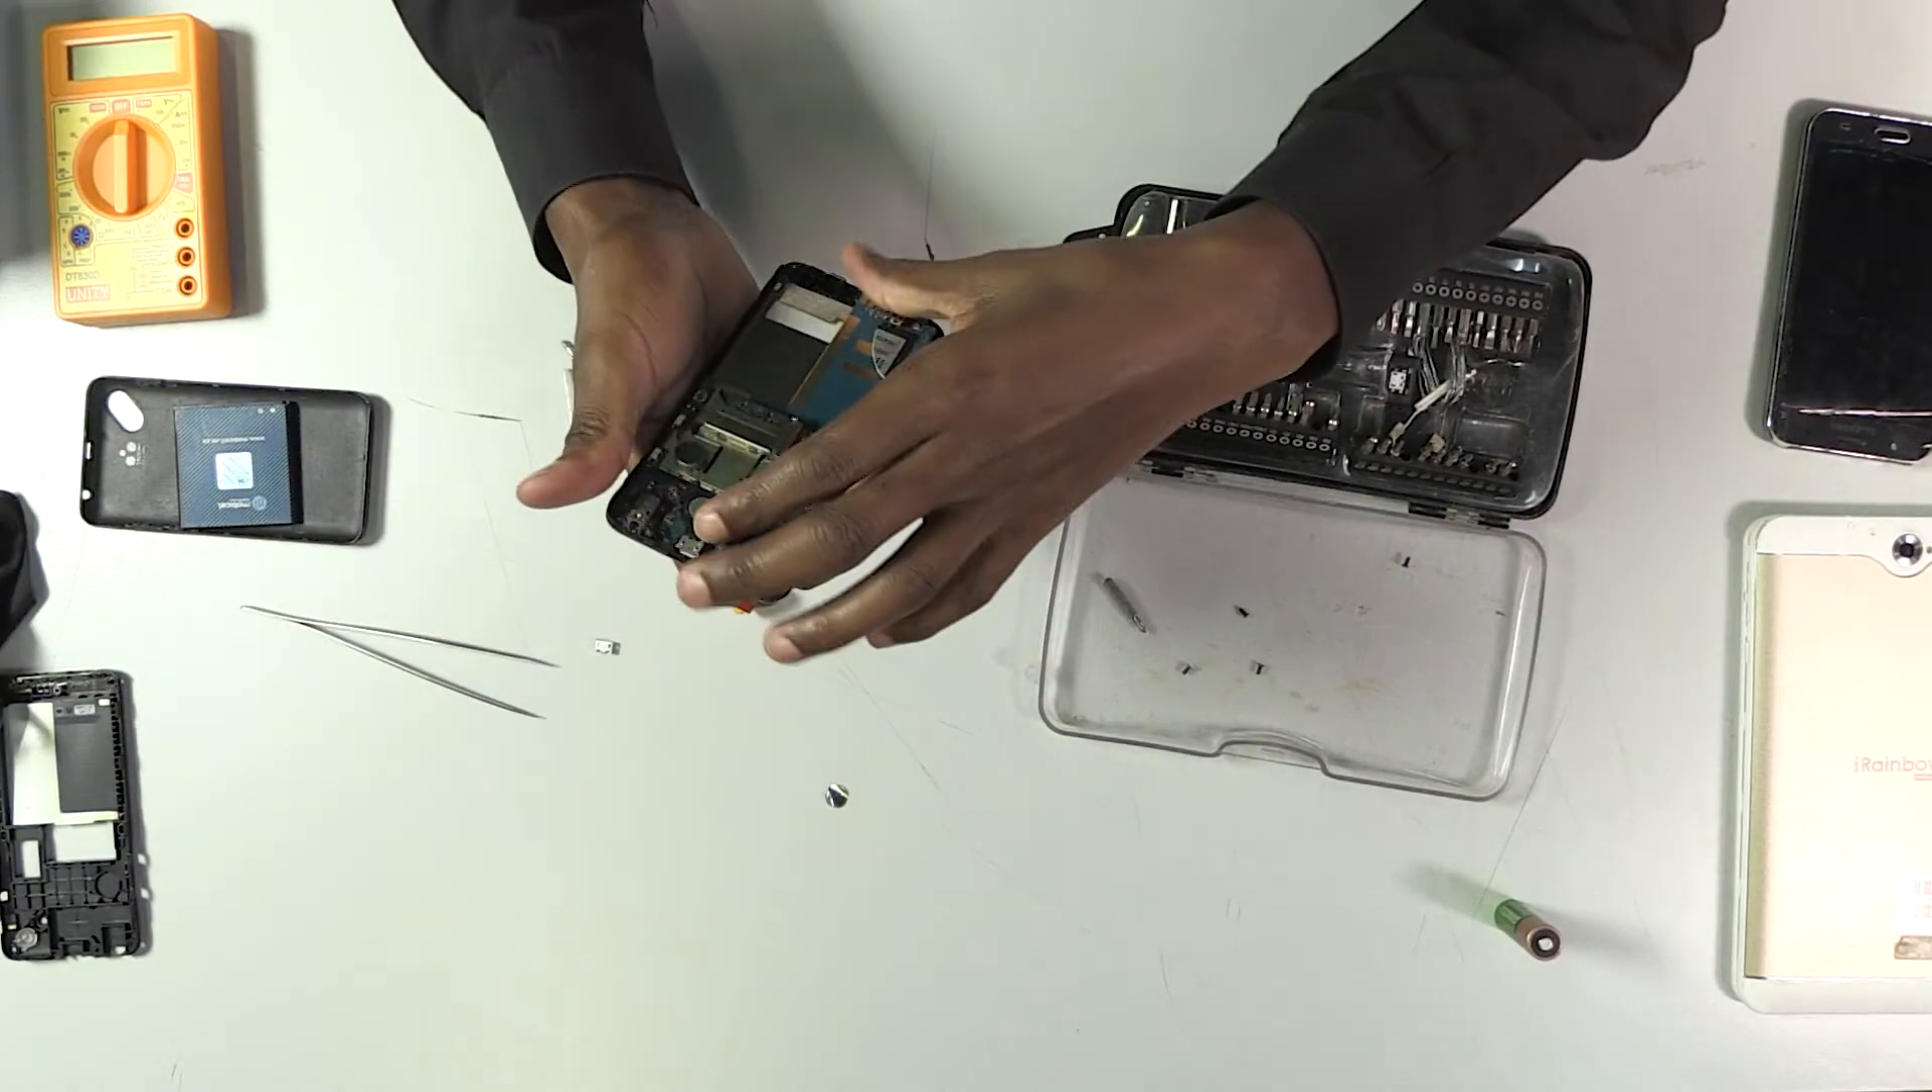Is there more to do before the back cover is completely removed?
No.